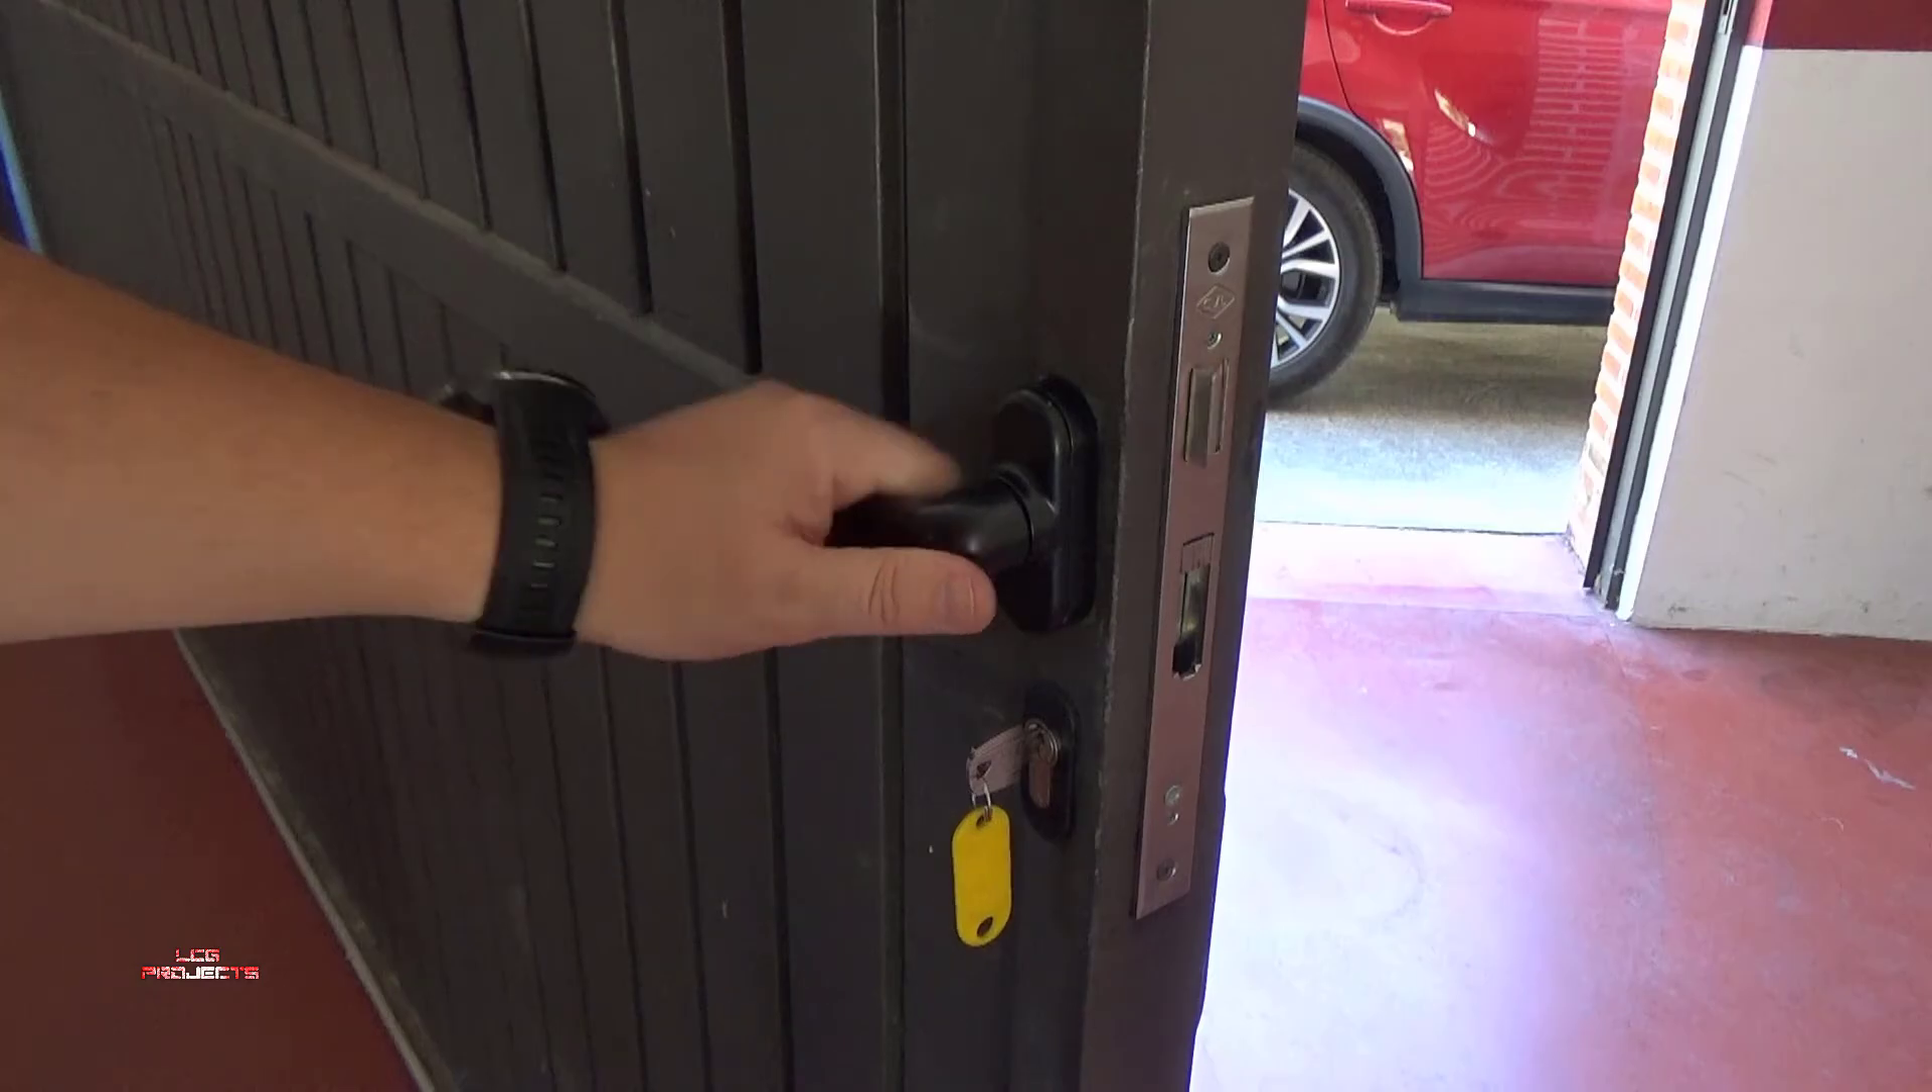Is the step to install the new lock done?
Yes.